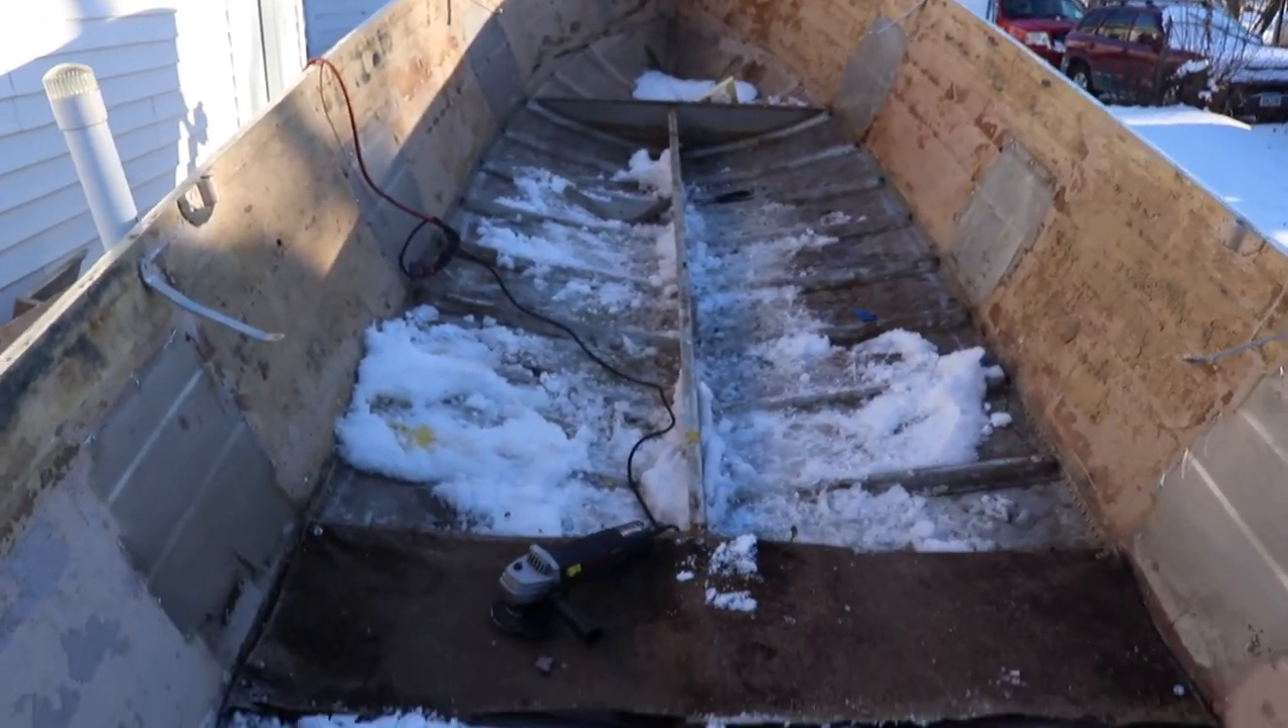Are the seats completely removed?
Yes.